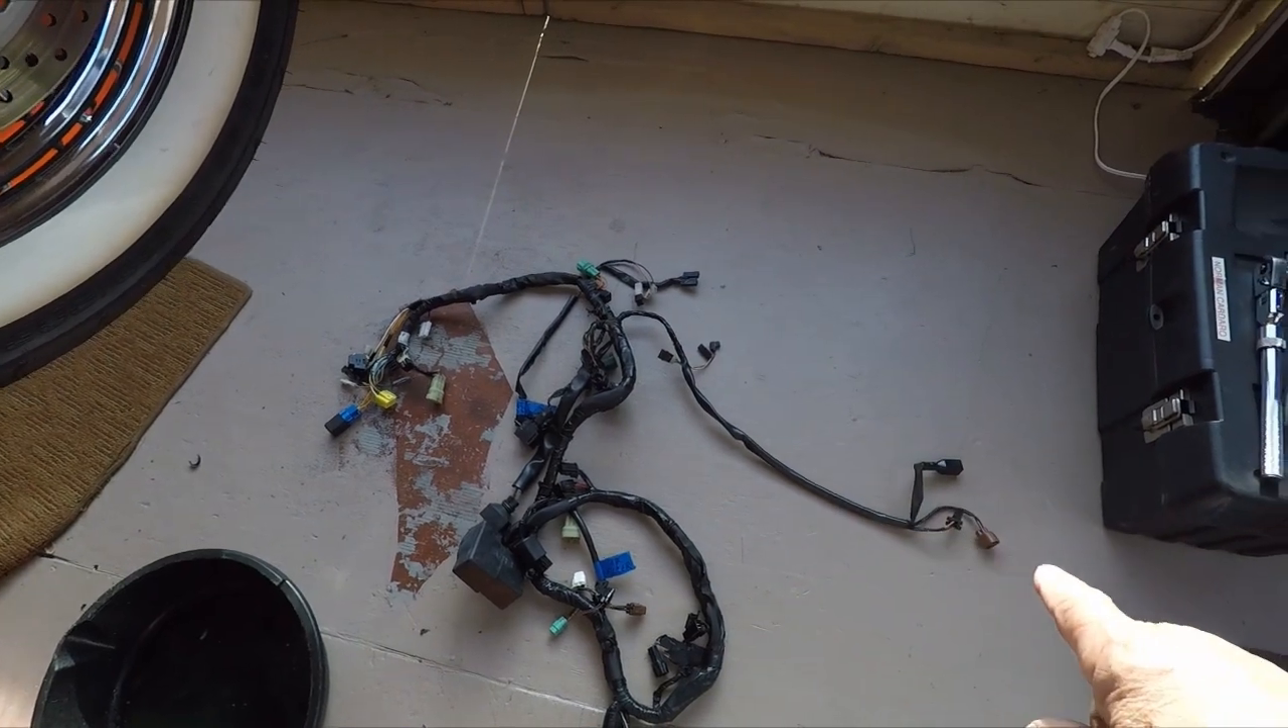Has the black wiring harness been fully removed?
Yes.